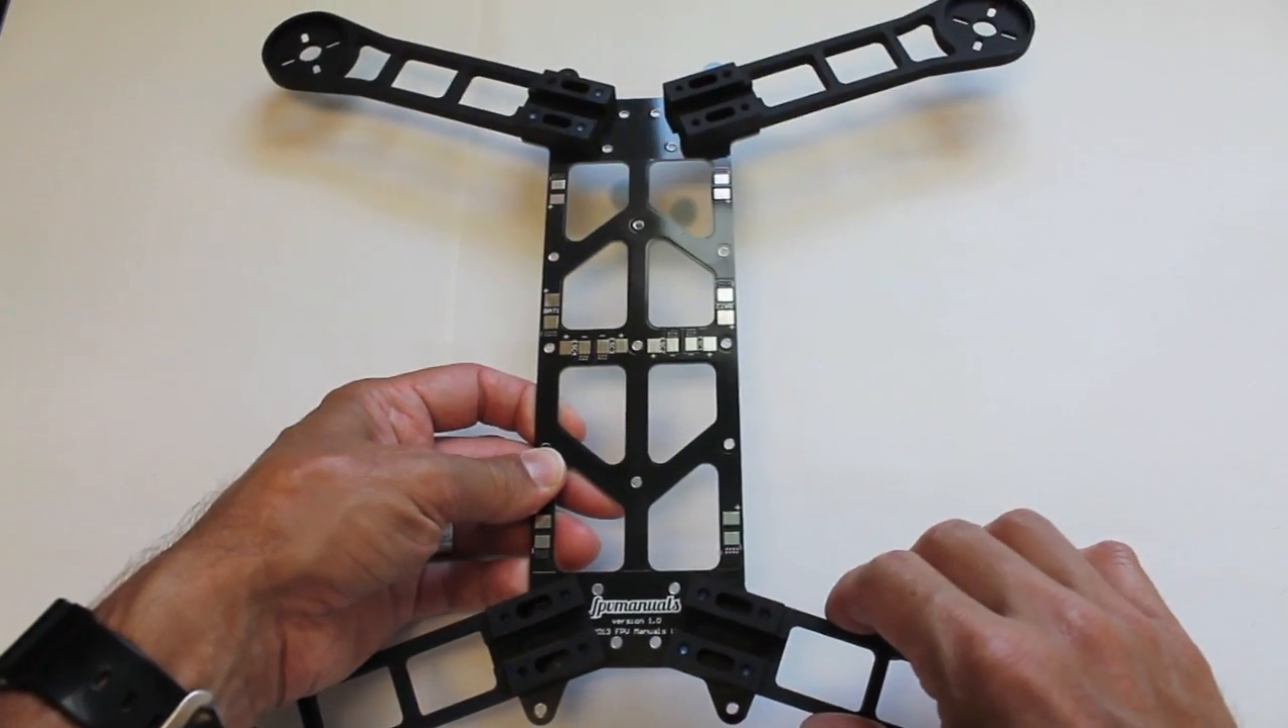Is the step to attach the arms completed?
Yes.